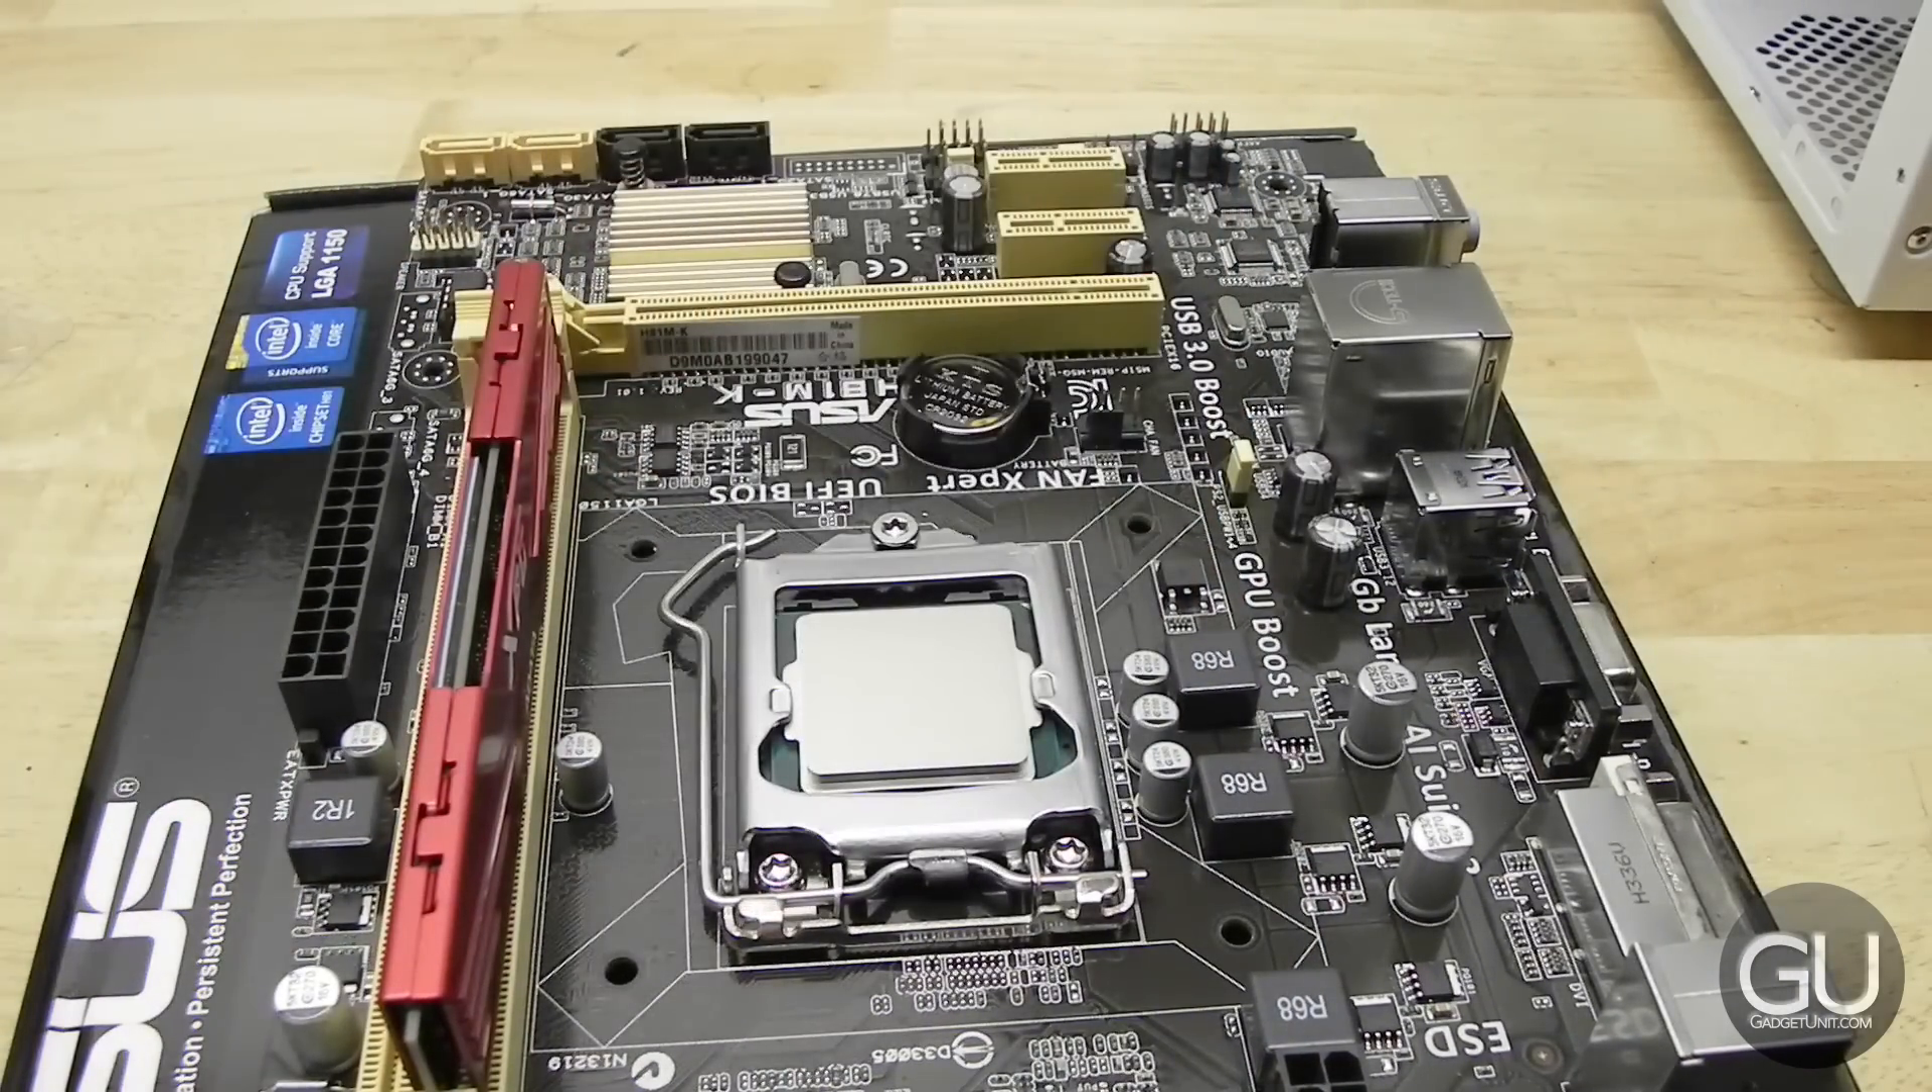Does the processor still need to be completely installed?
No.